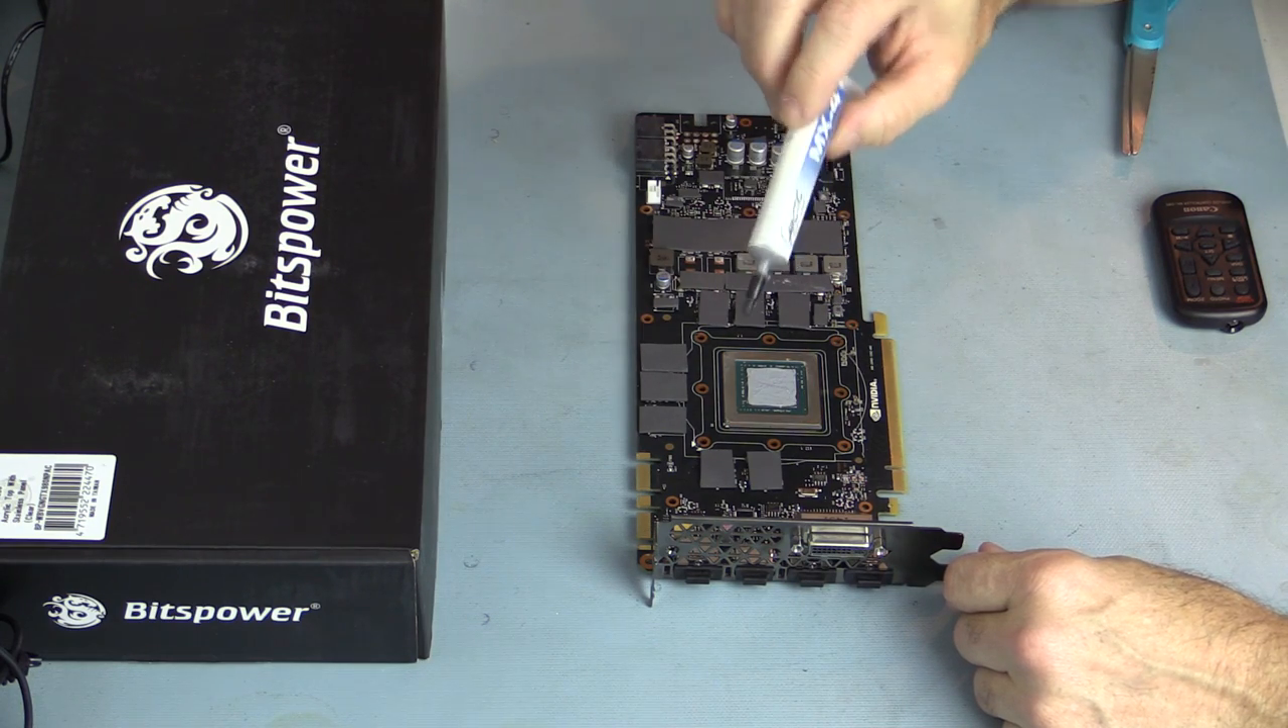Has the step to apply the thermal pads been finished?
Yes.